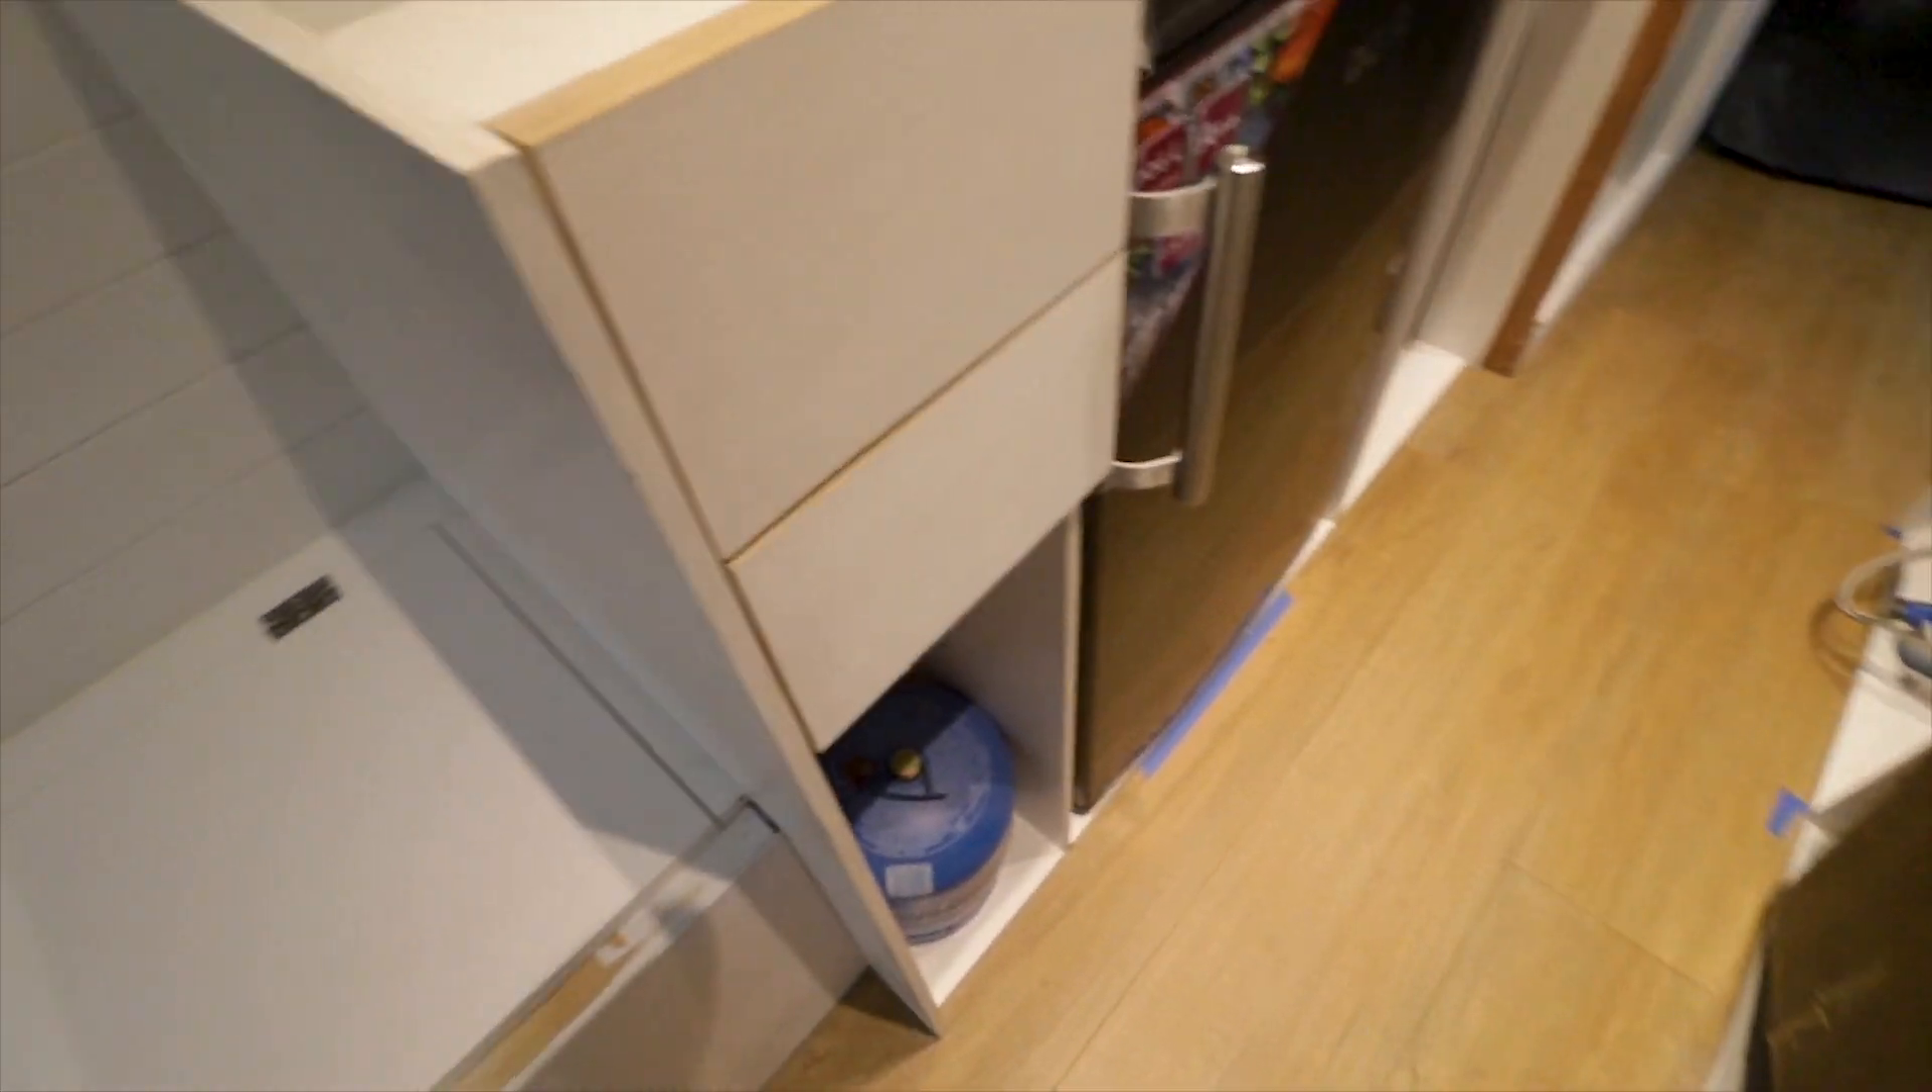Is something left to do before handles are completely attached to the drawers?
Yes.